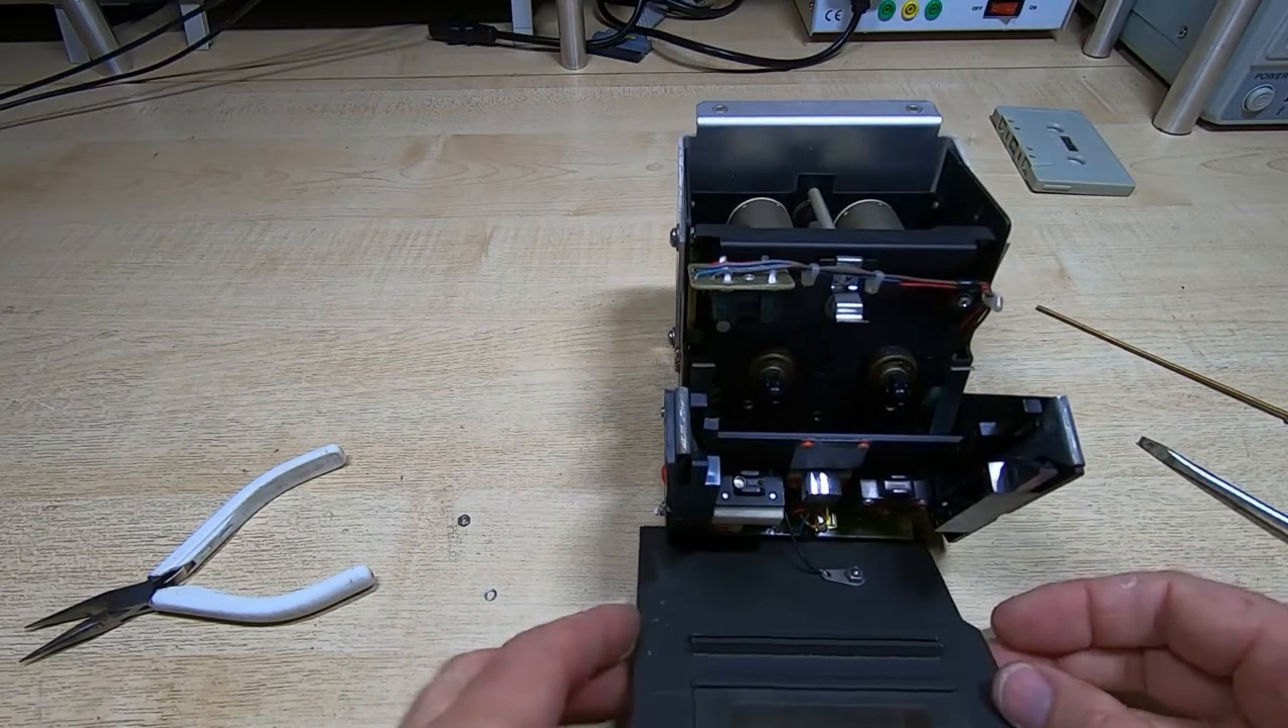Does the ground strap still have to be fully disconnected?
Yes.